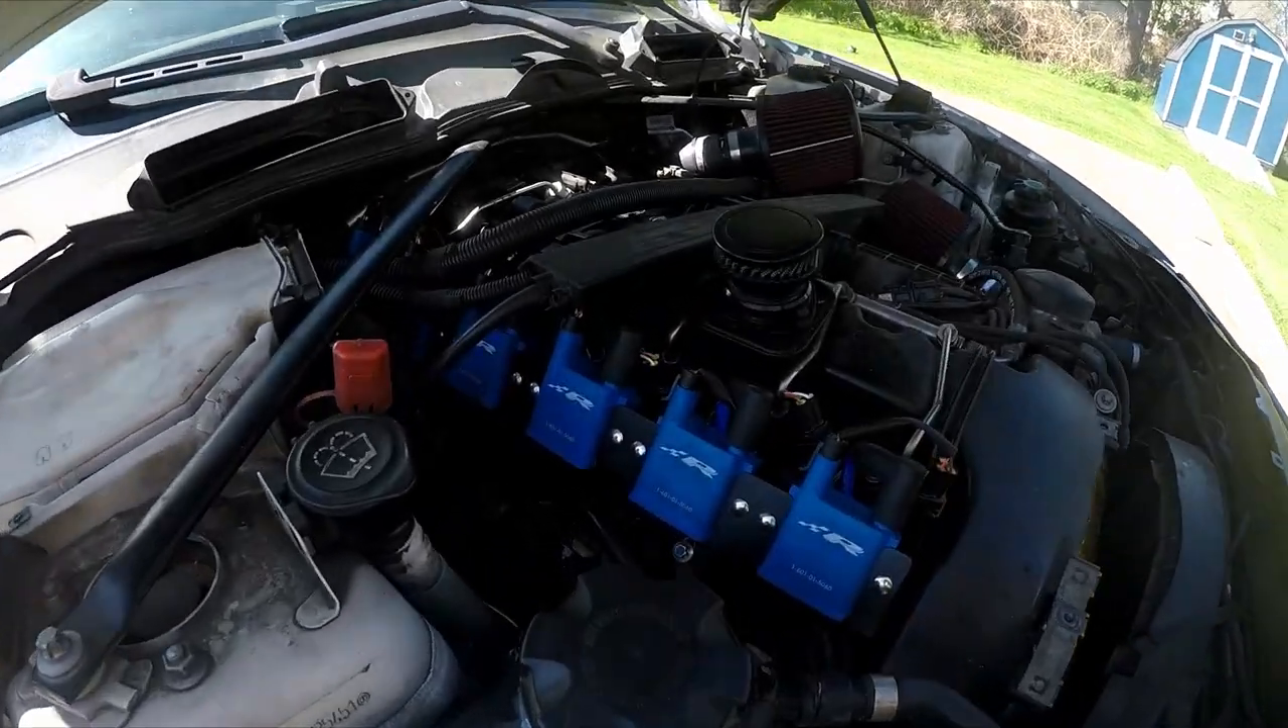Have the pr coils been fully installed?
Yes.